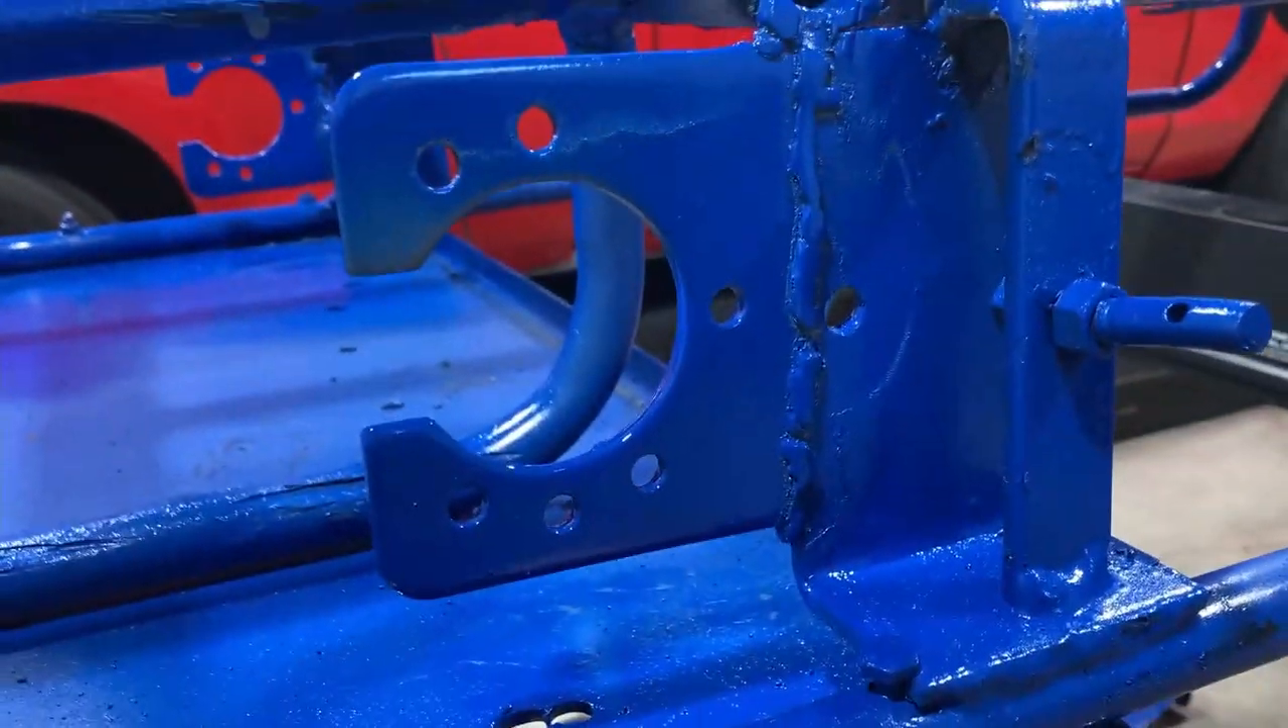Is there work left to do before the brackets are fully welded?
No.